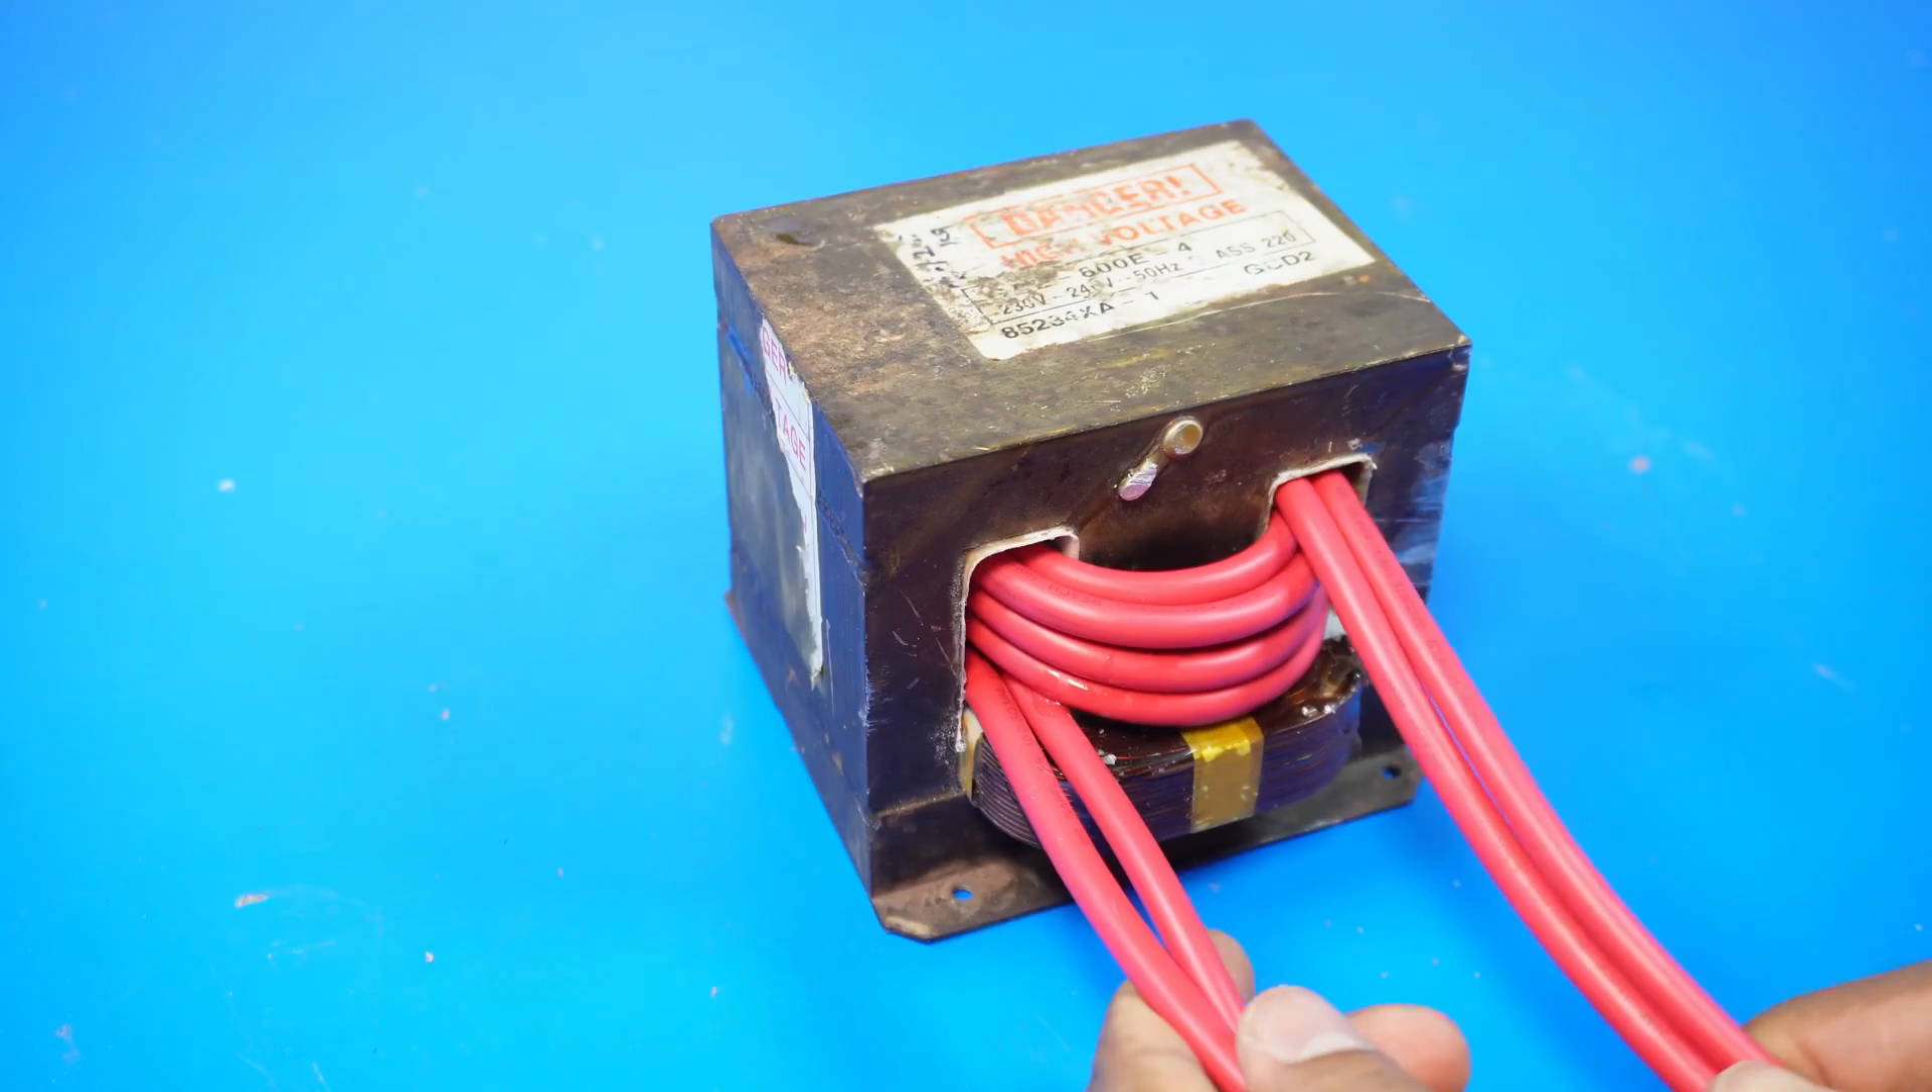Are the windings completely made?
Yes.